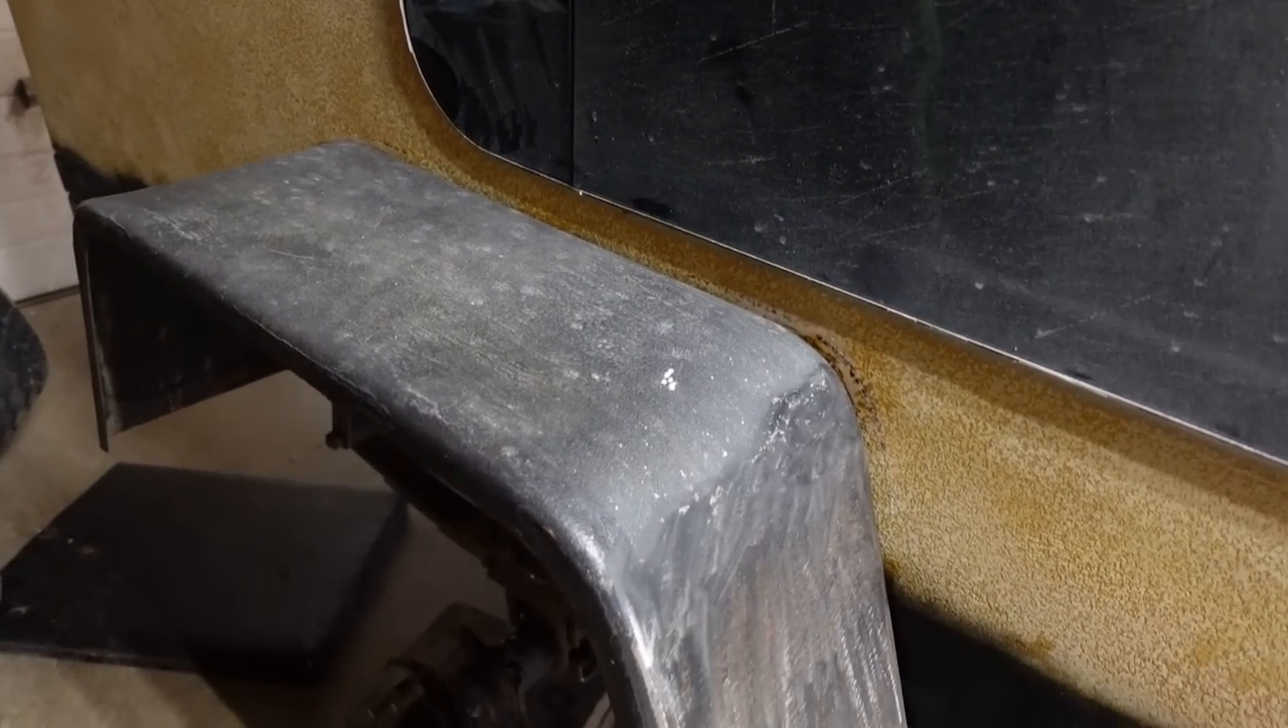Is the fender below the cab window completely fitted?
Yes.